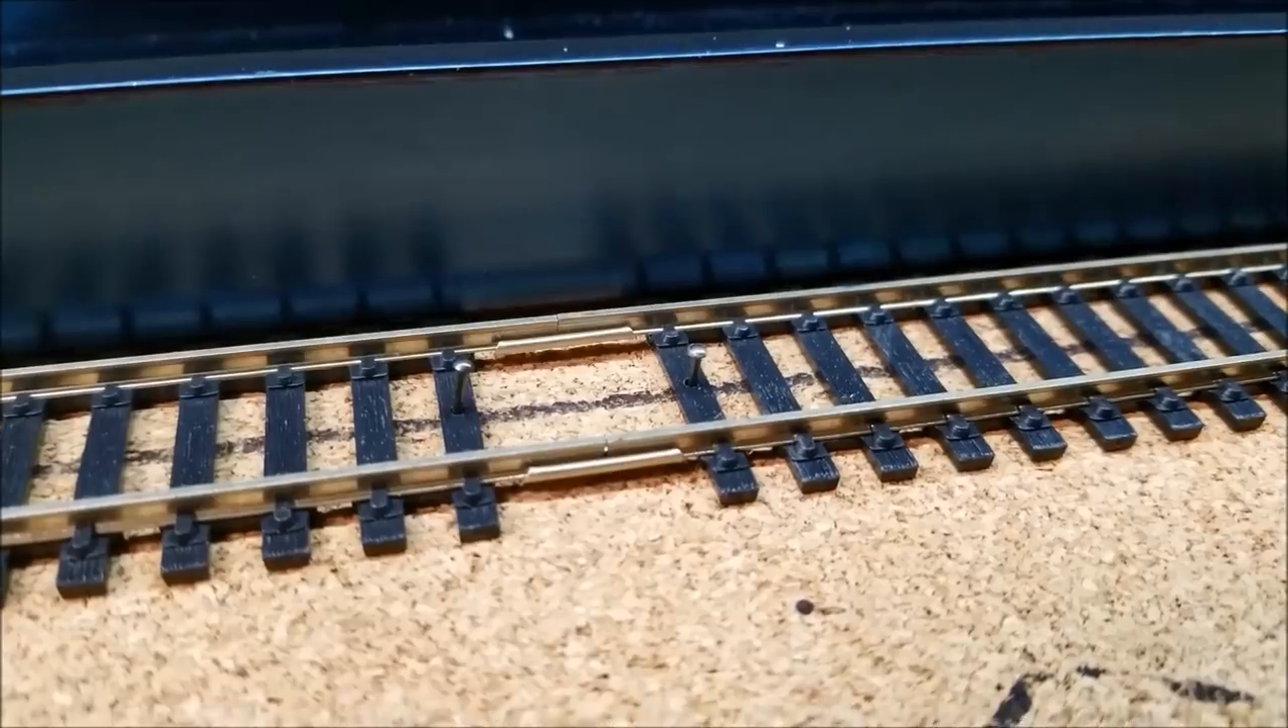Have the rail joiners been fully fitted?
Yes.